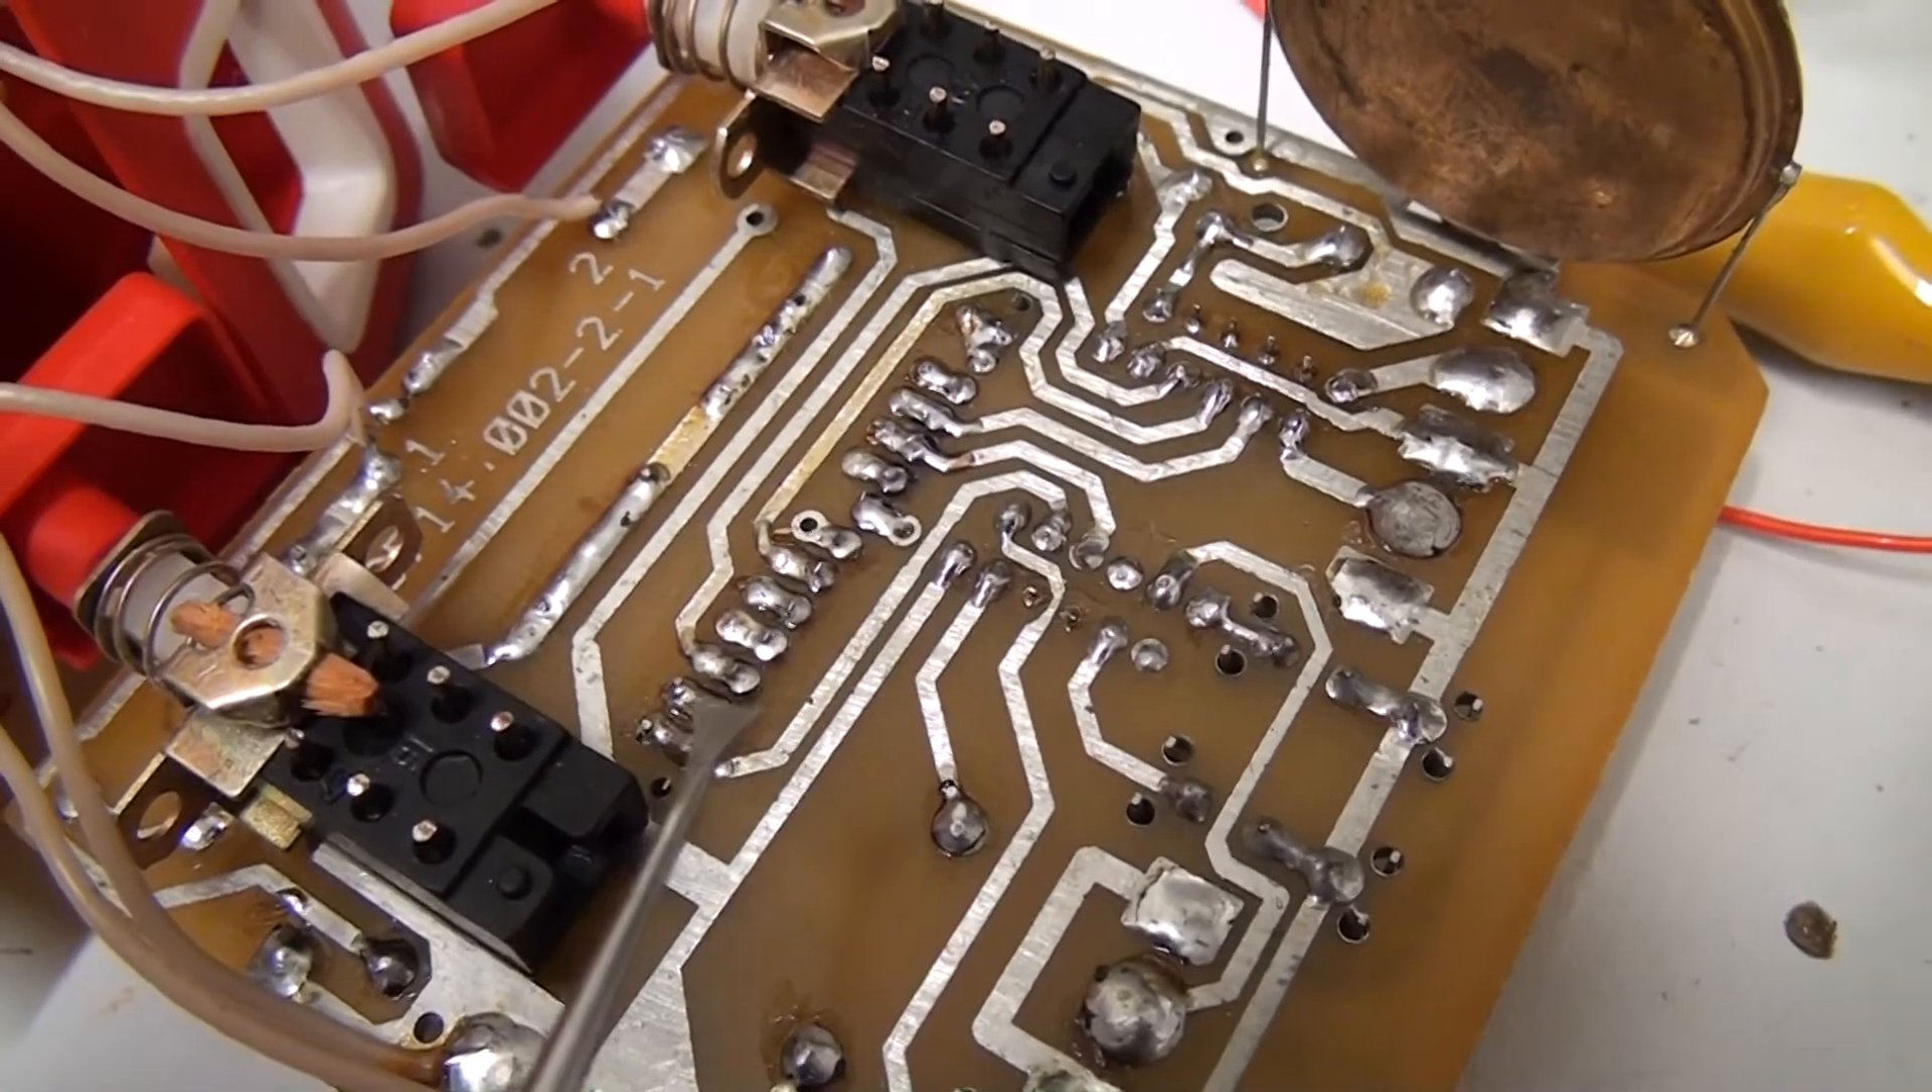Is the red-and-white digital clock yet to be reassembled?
Yes.